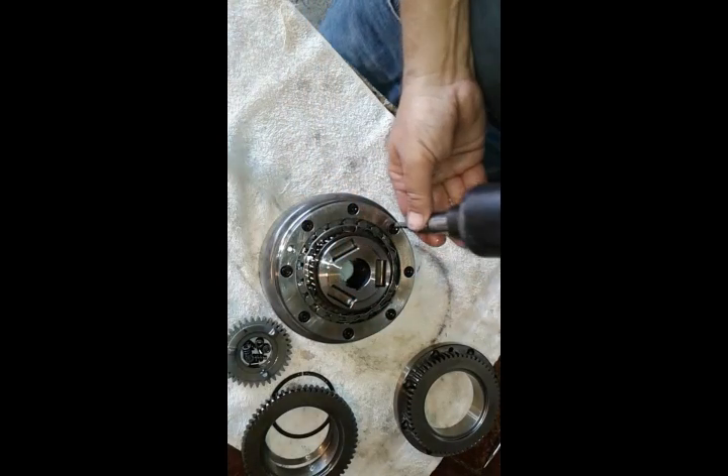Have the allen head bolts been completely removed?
No.